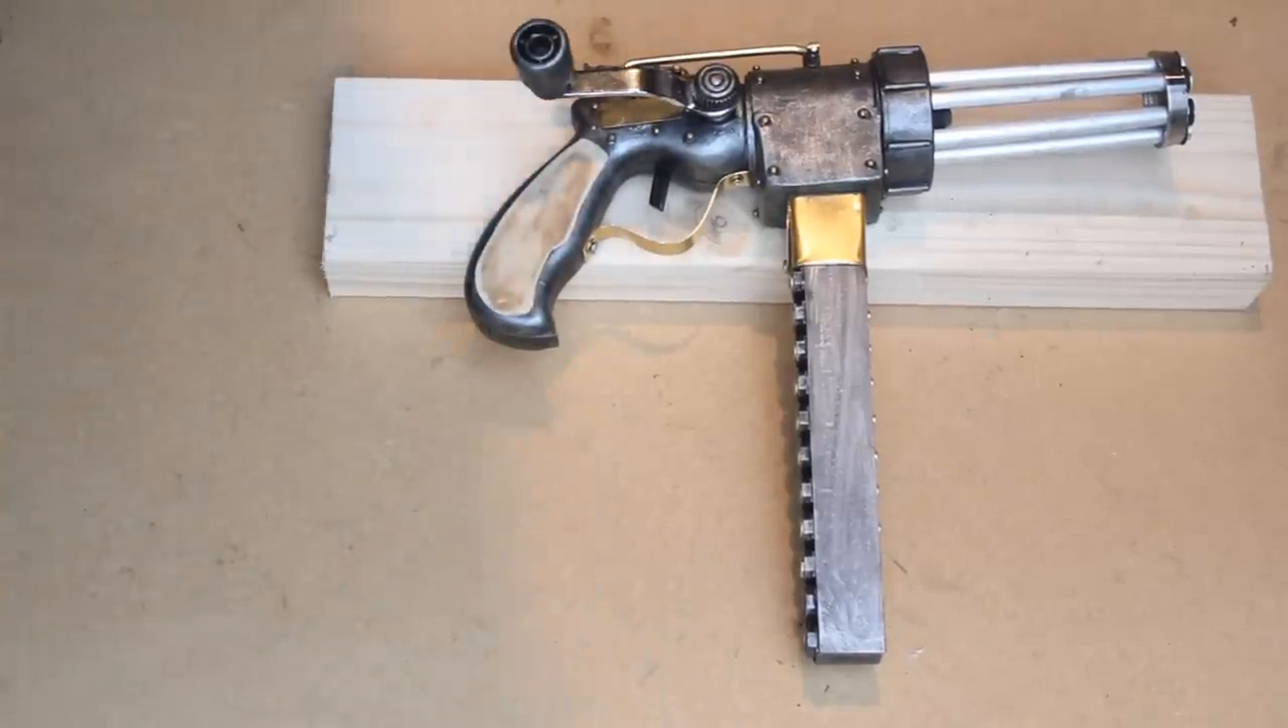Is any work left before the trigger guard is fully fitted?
No.